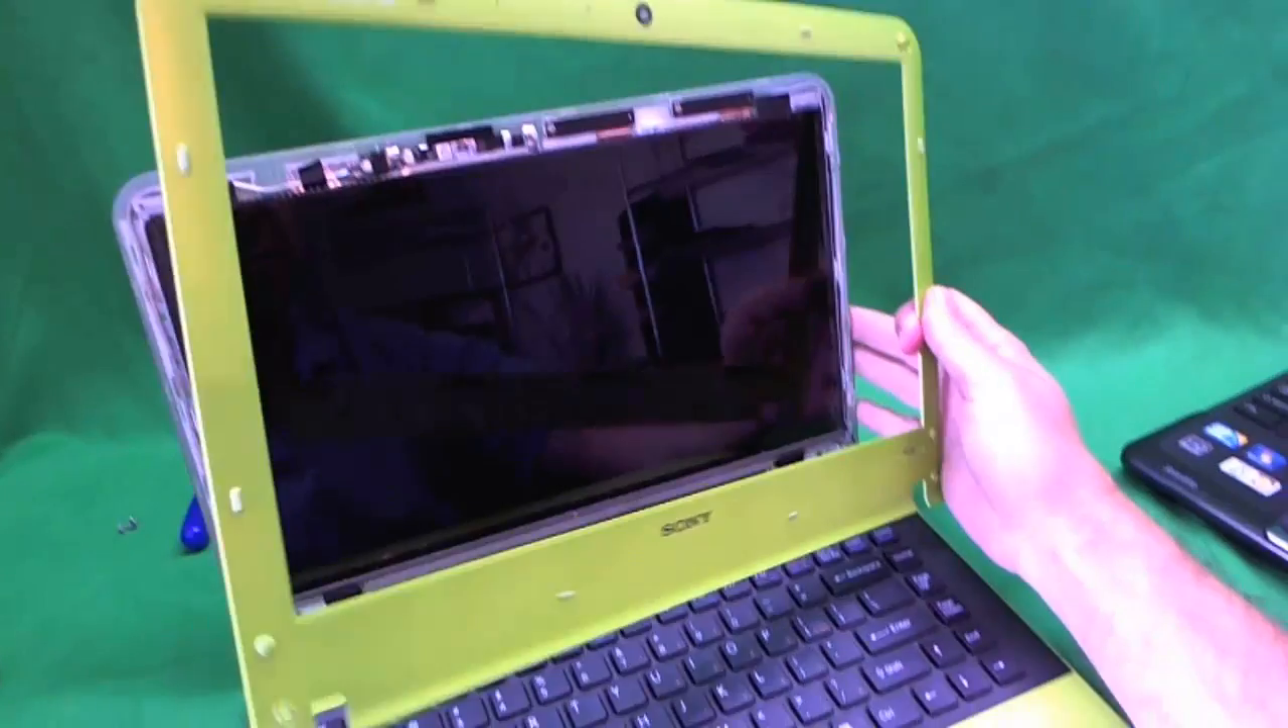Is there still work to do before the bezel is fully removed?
No.